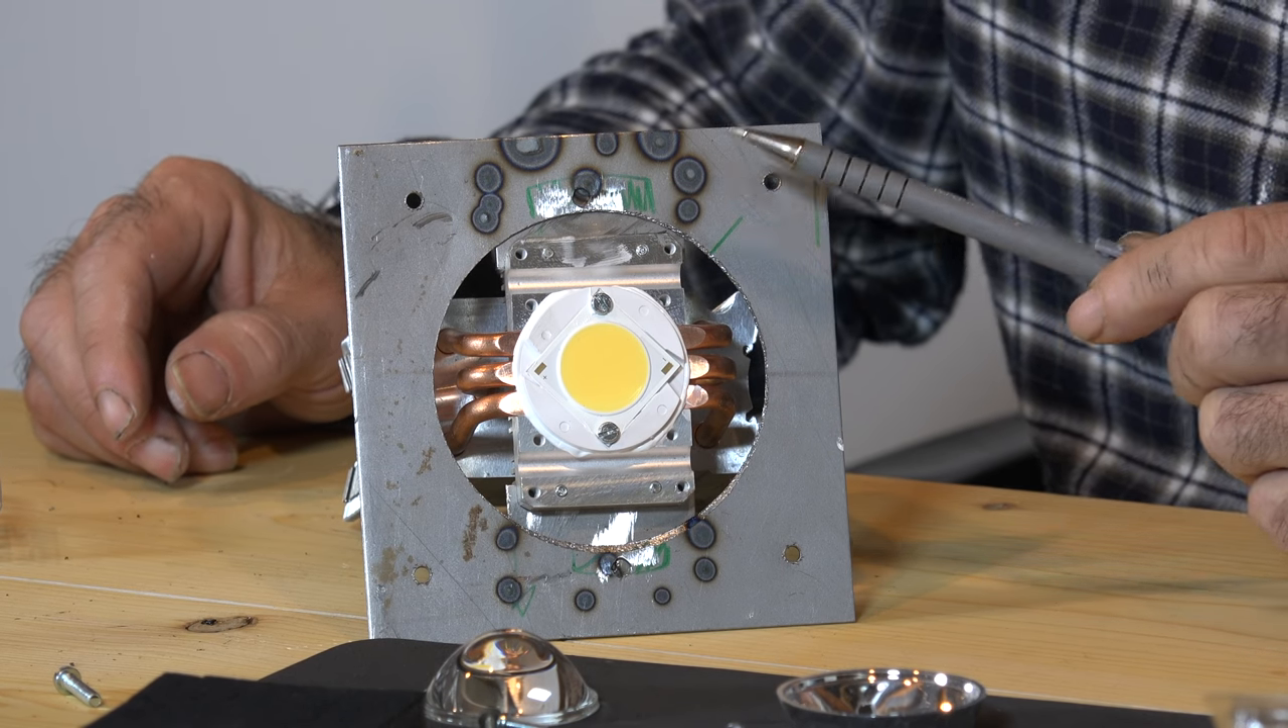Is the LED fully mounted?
Yes.